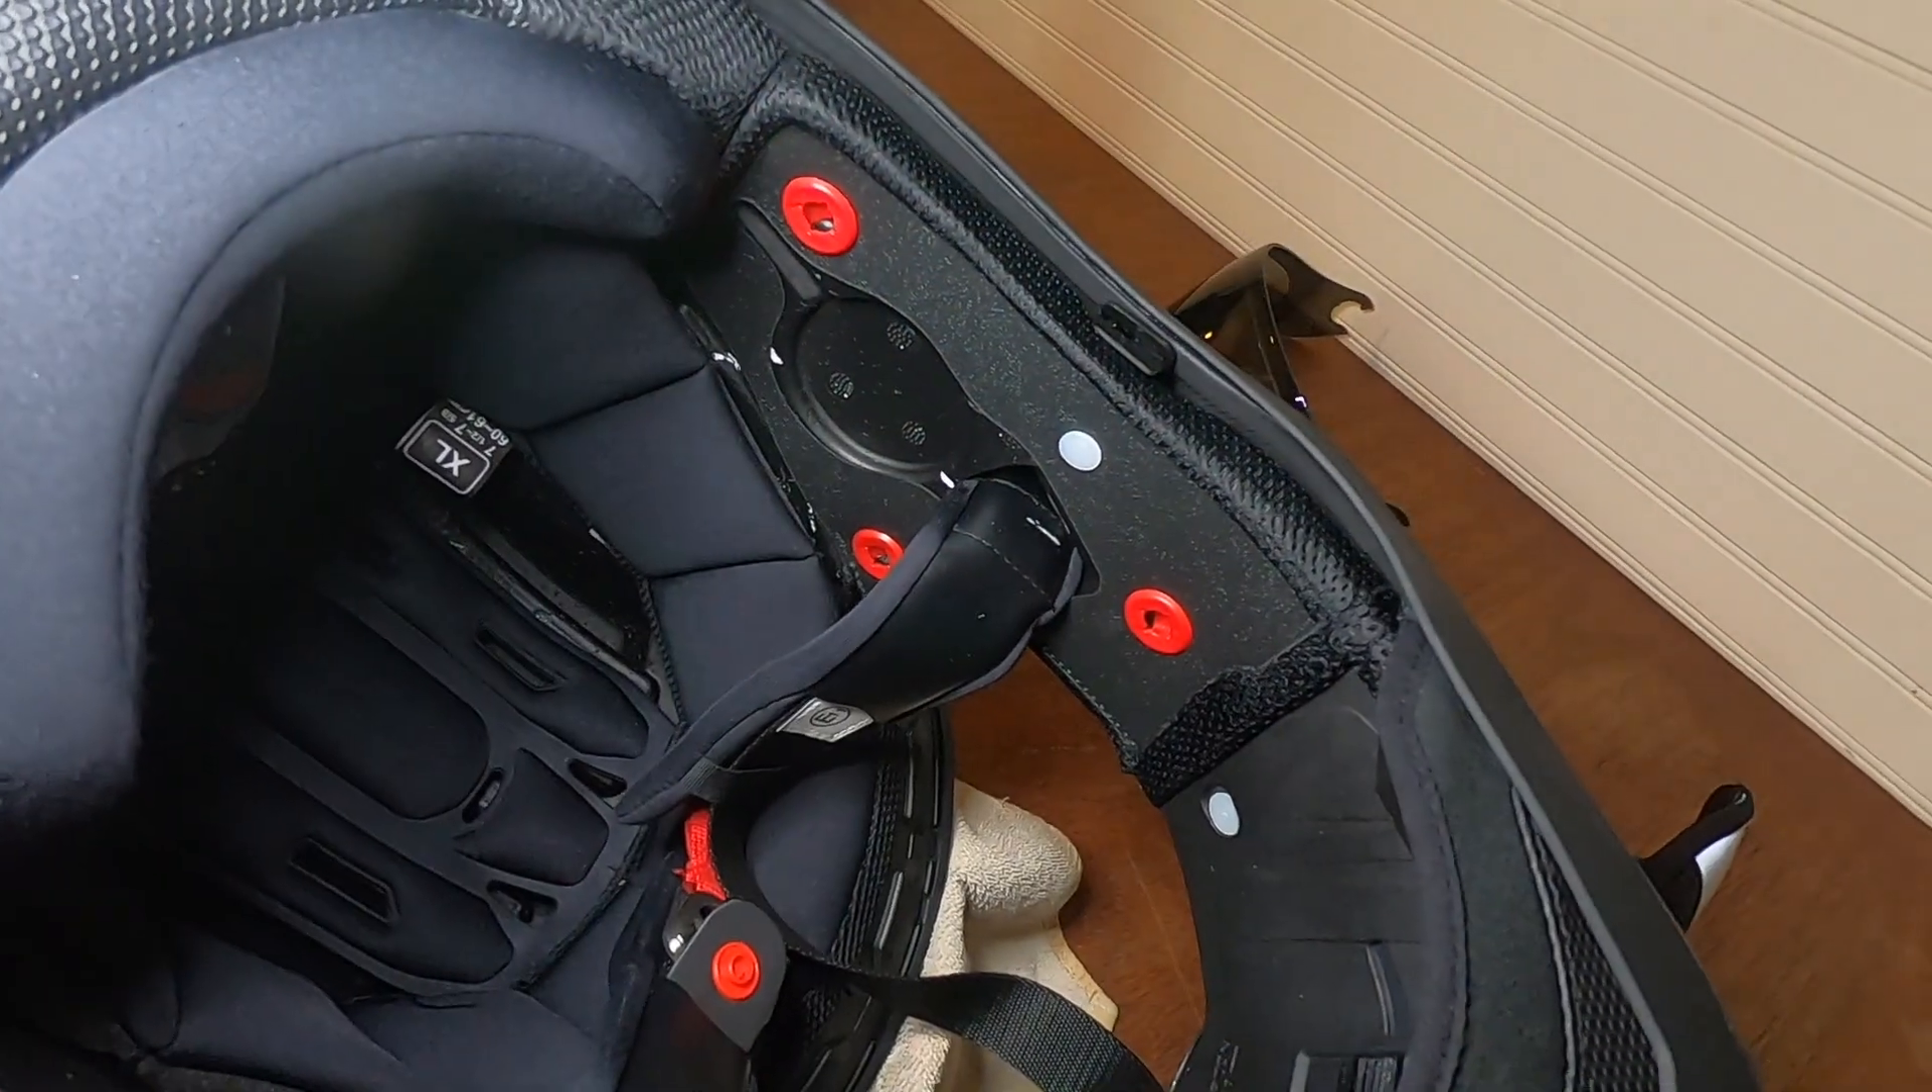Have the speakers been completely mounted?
No.